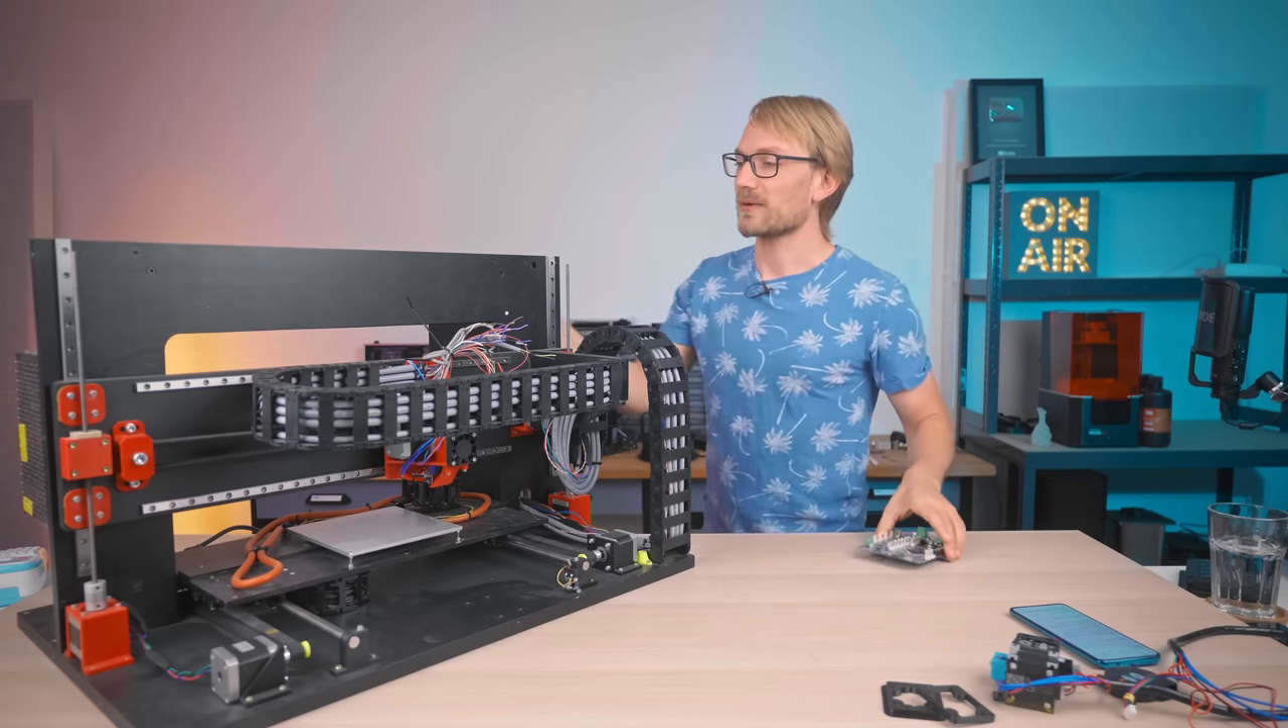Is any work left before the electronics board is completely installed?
Yes.